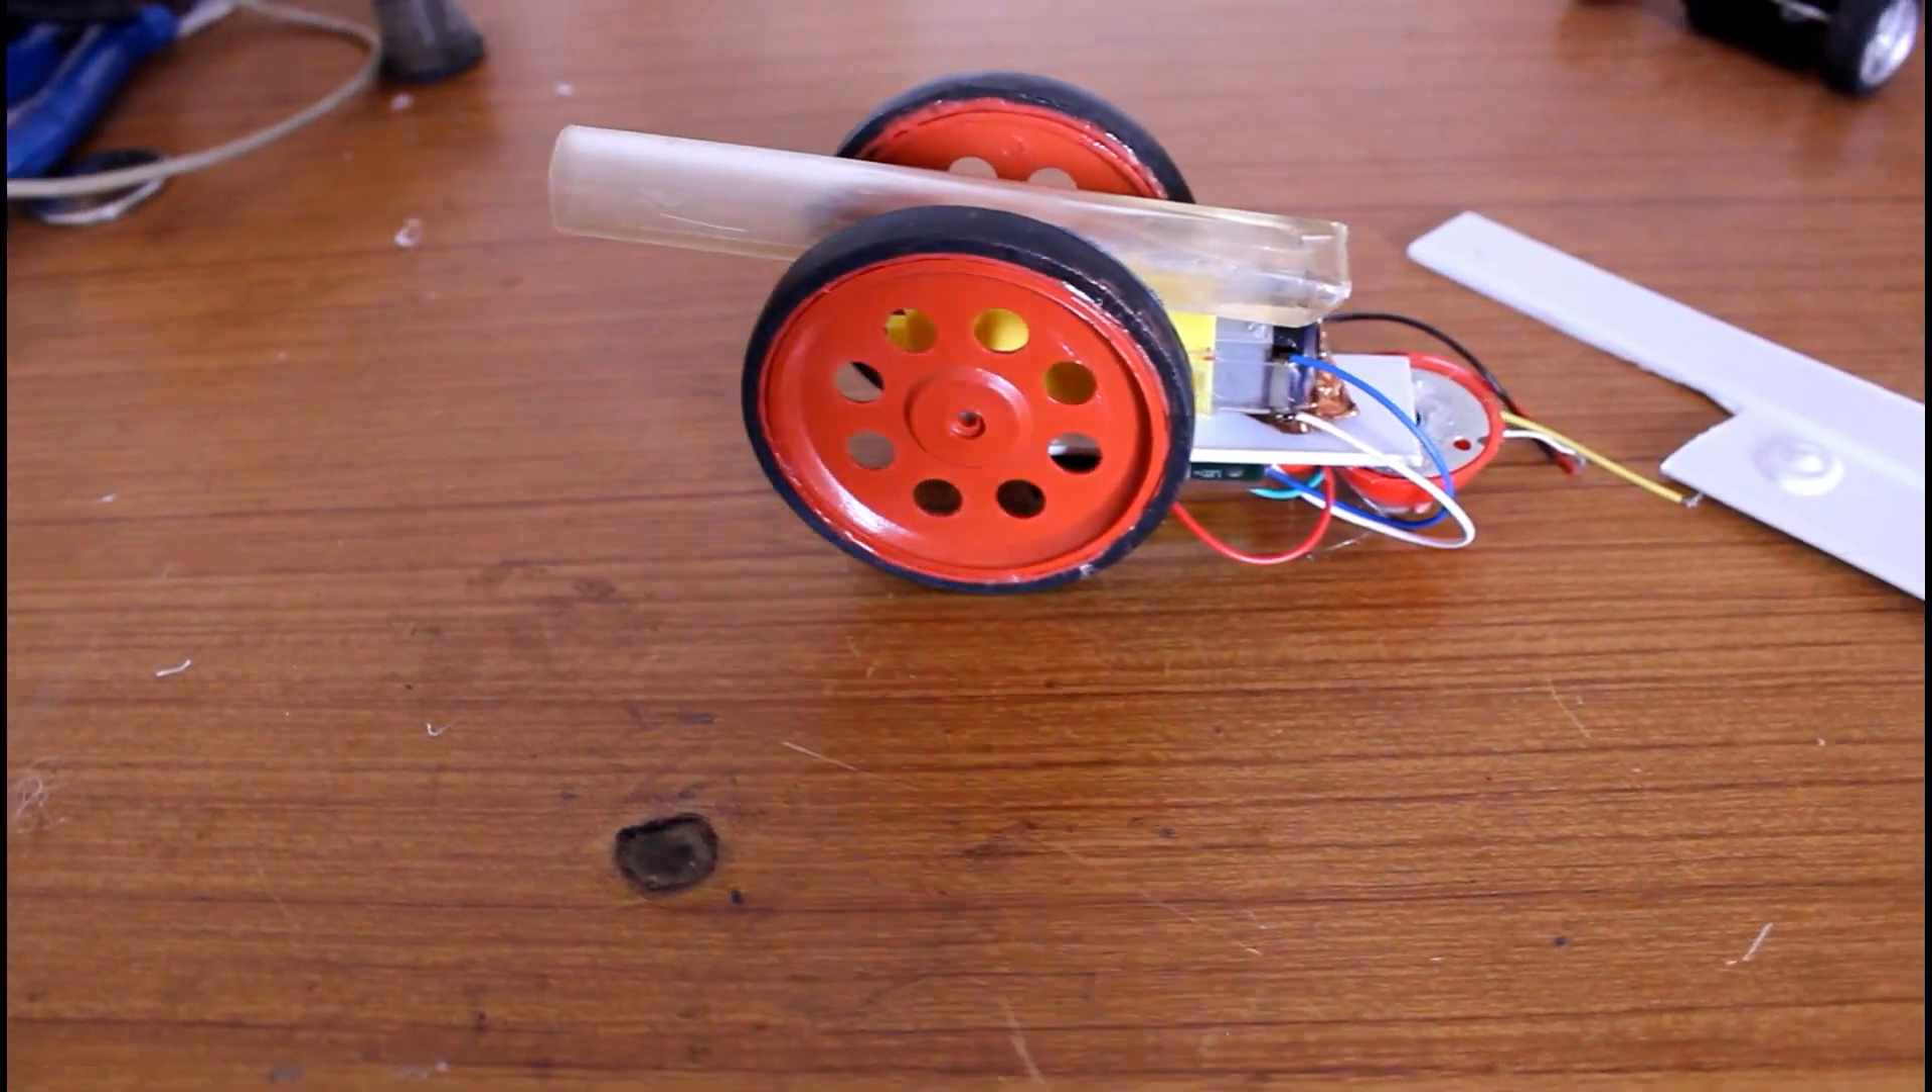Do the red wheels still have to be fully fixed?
No.